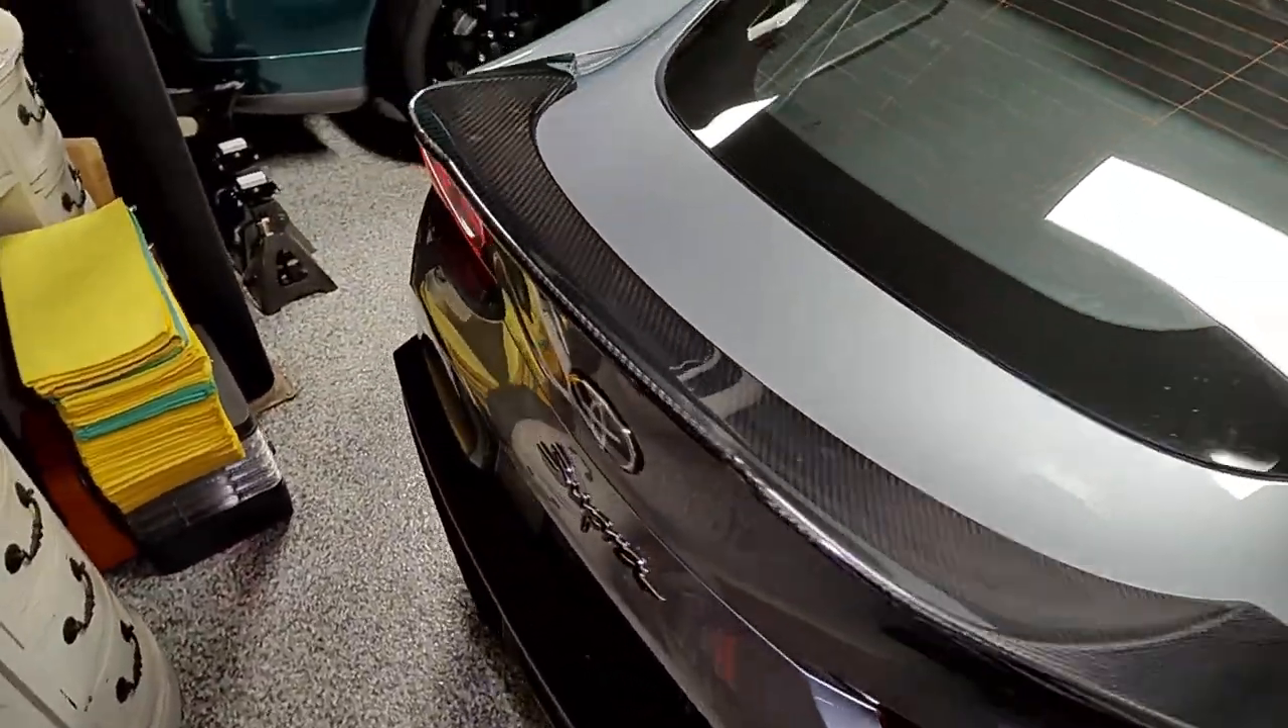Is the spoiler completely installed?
Yes.